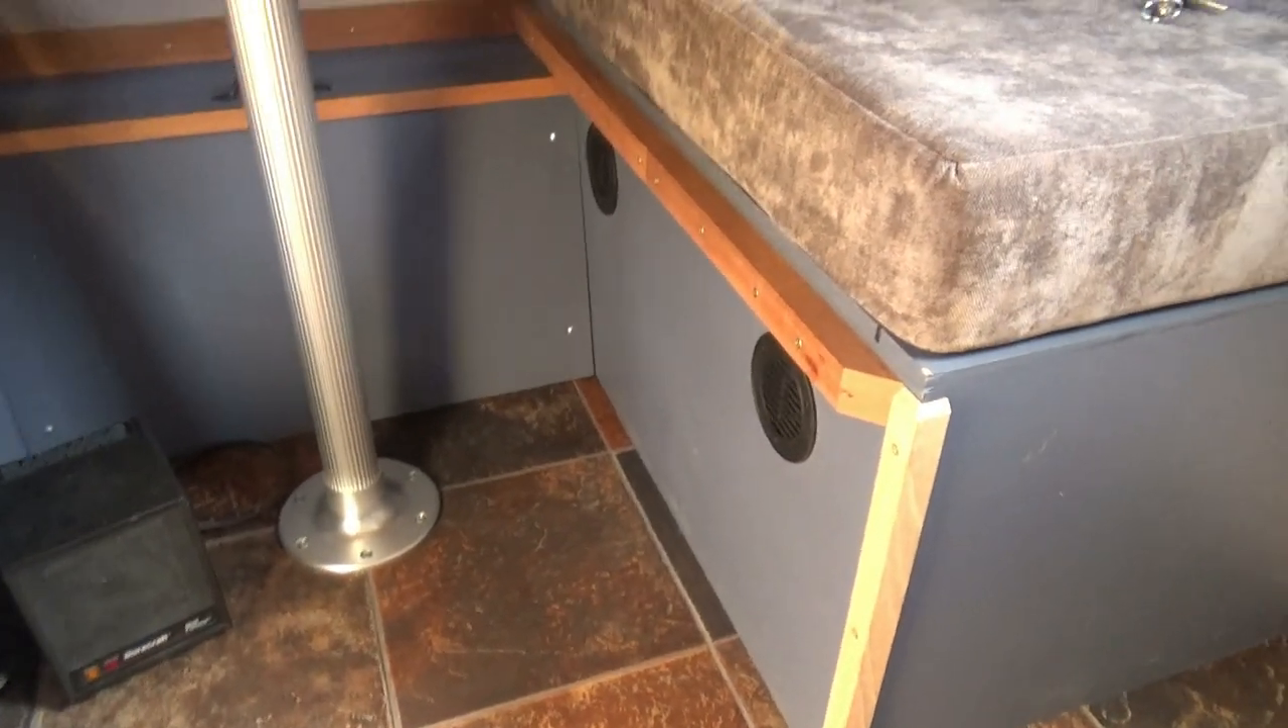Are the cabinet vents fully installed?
Yes.